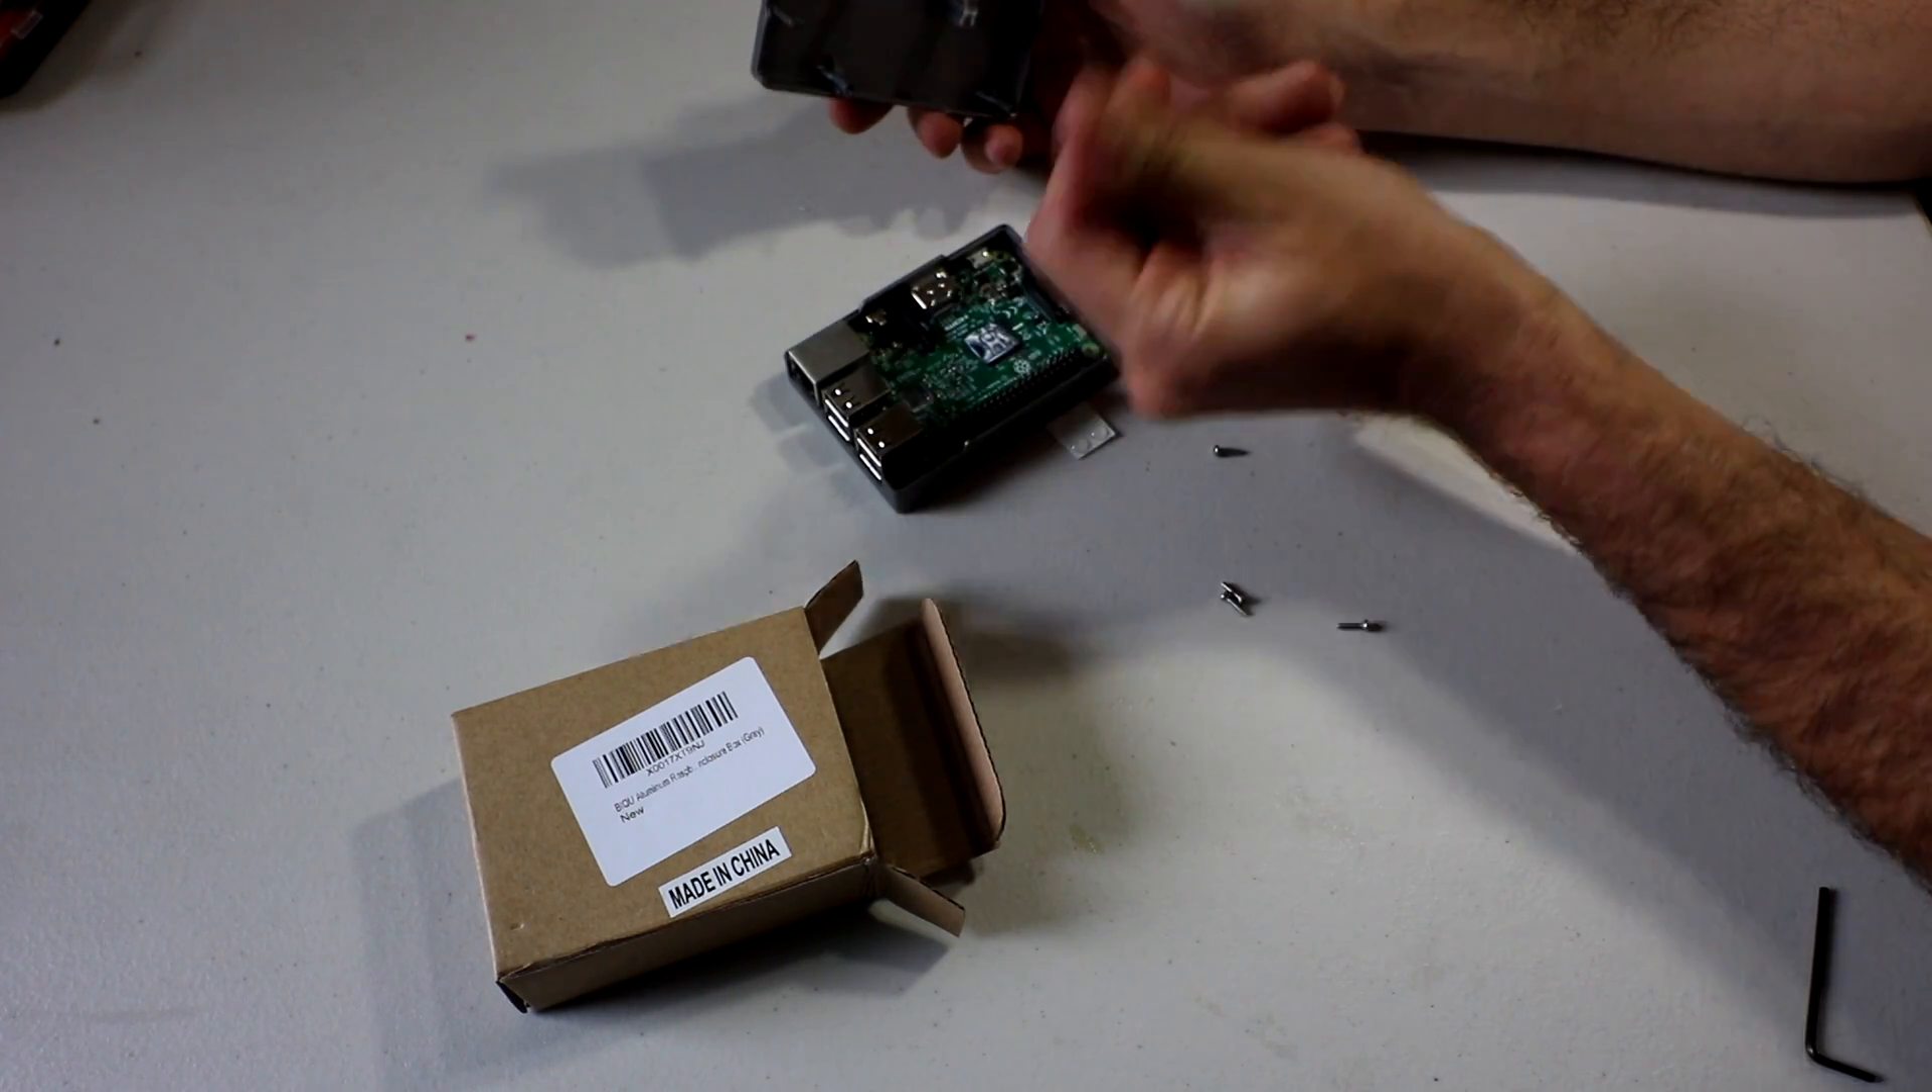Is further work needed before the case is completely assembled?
Yes.